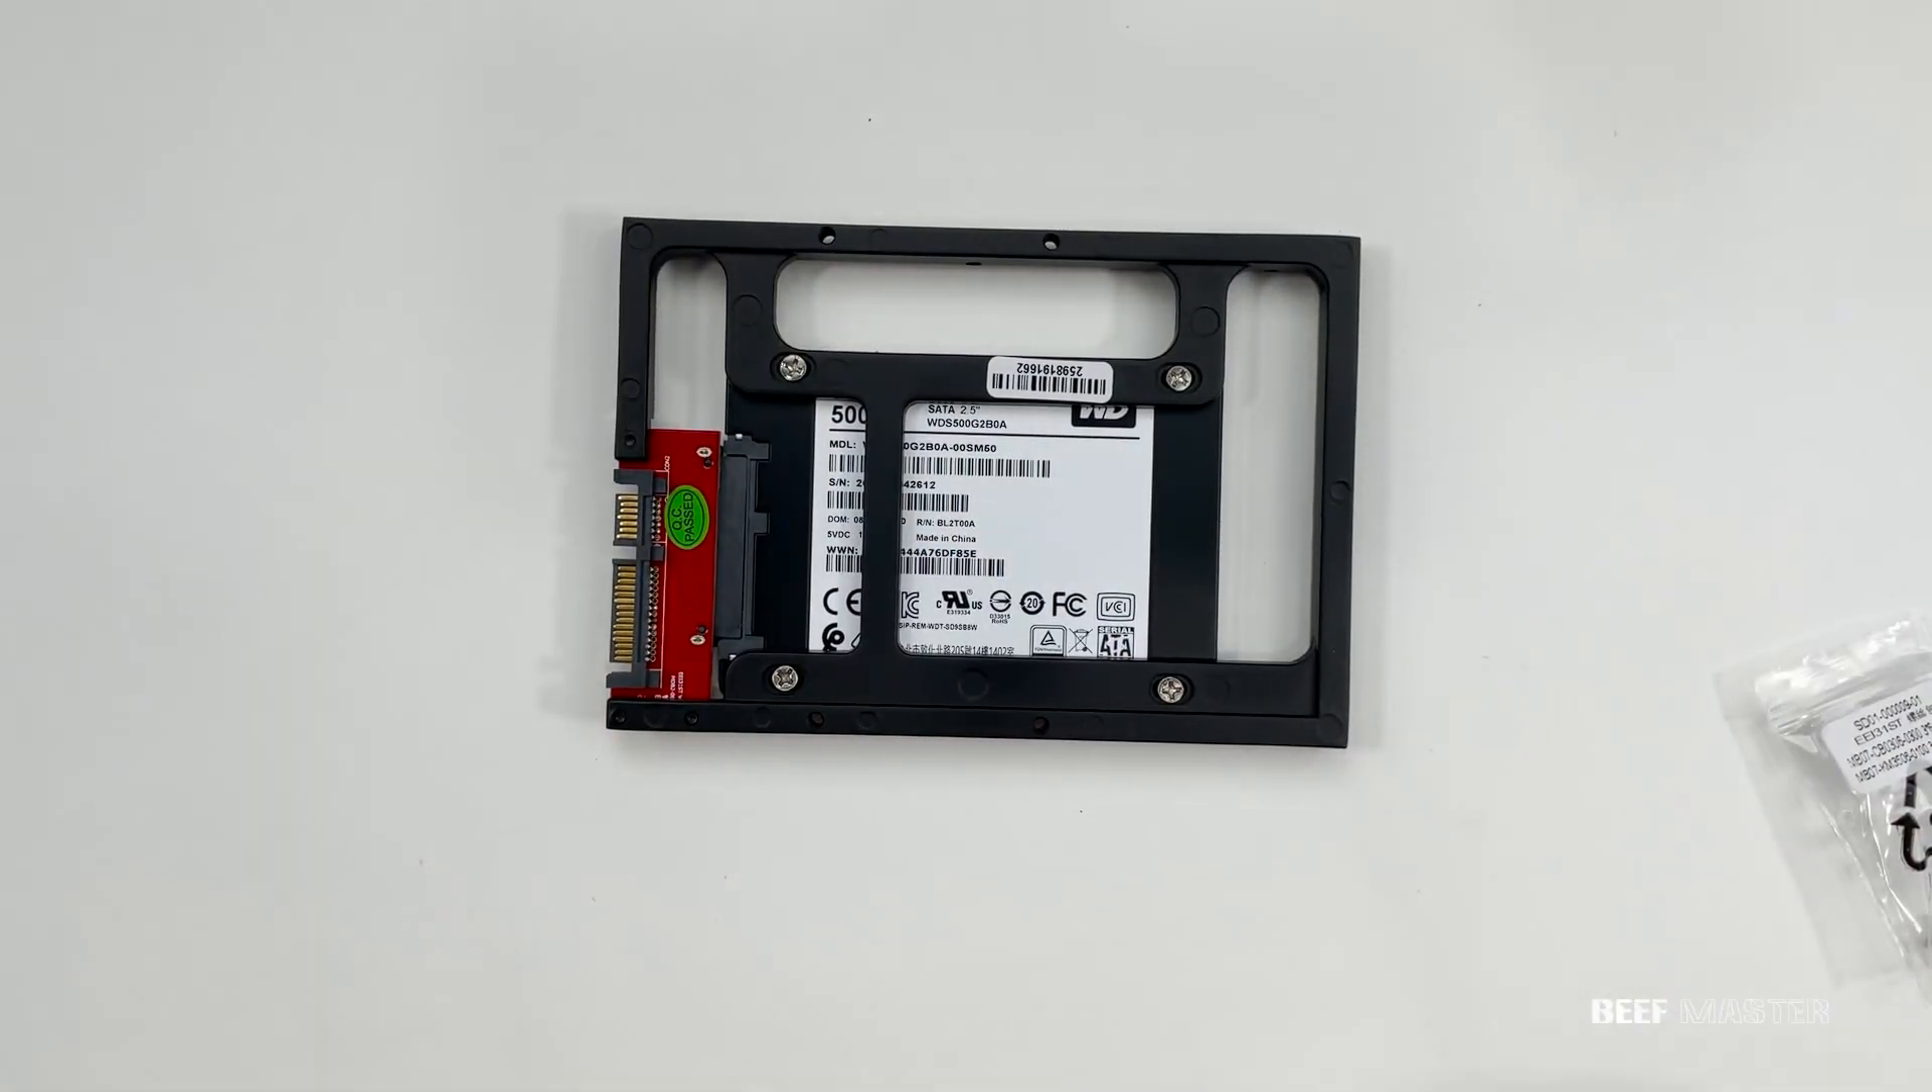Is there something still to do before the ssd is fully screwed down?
No.